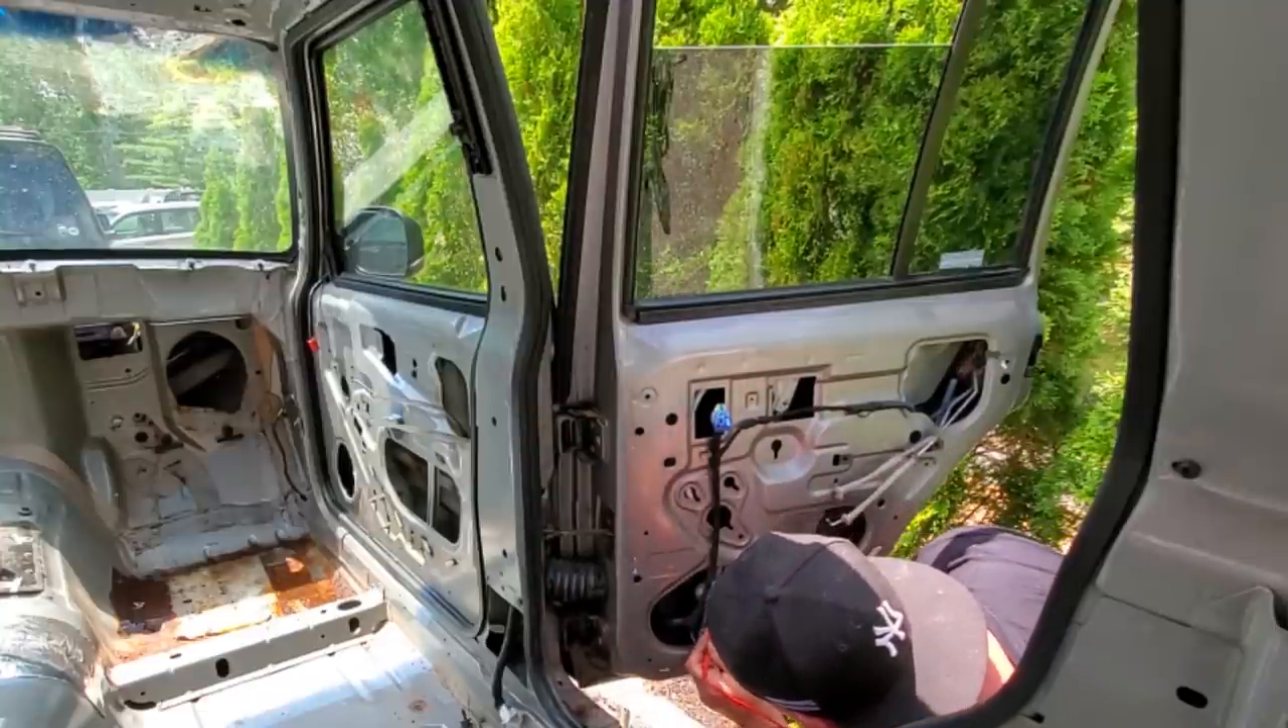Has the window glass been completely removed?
No.